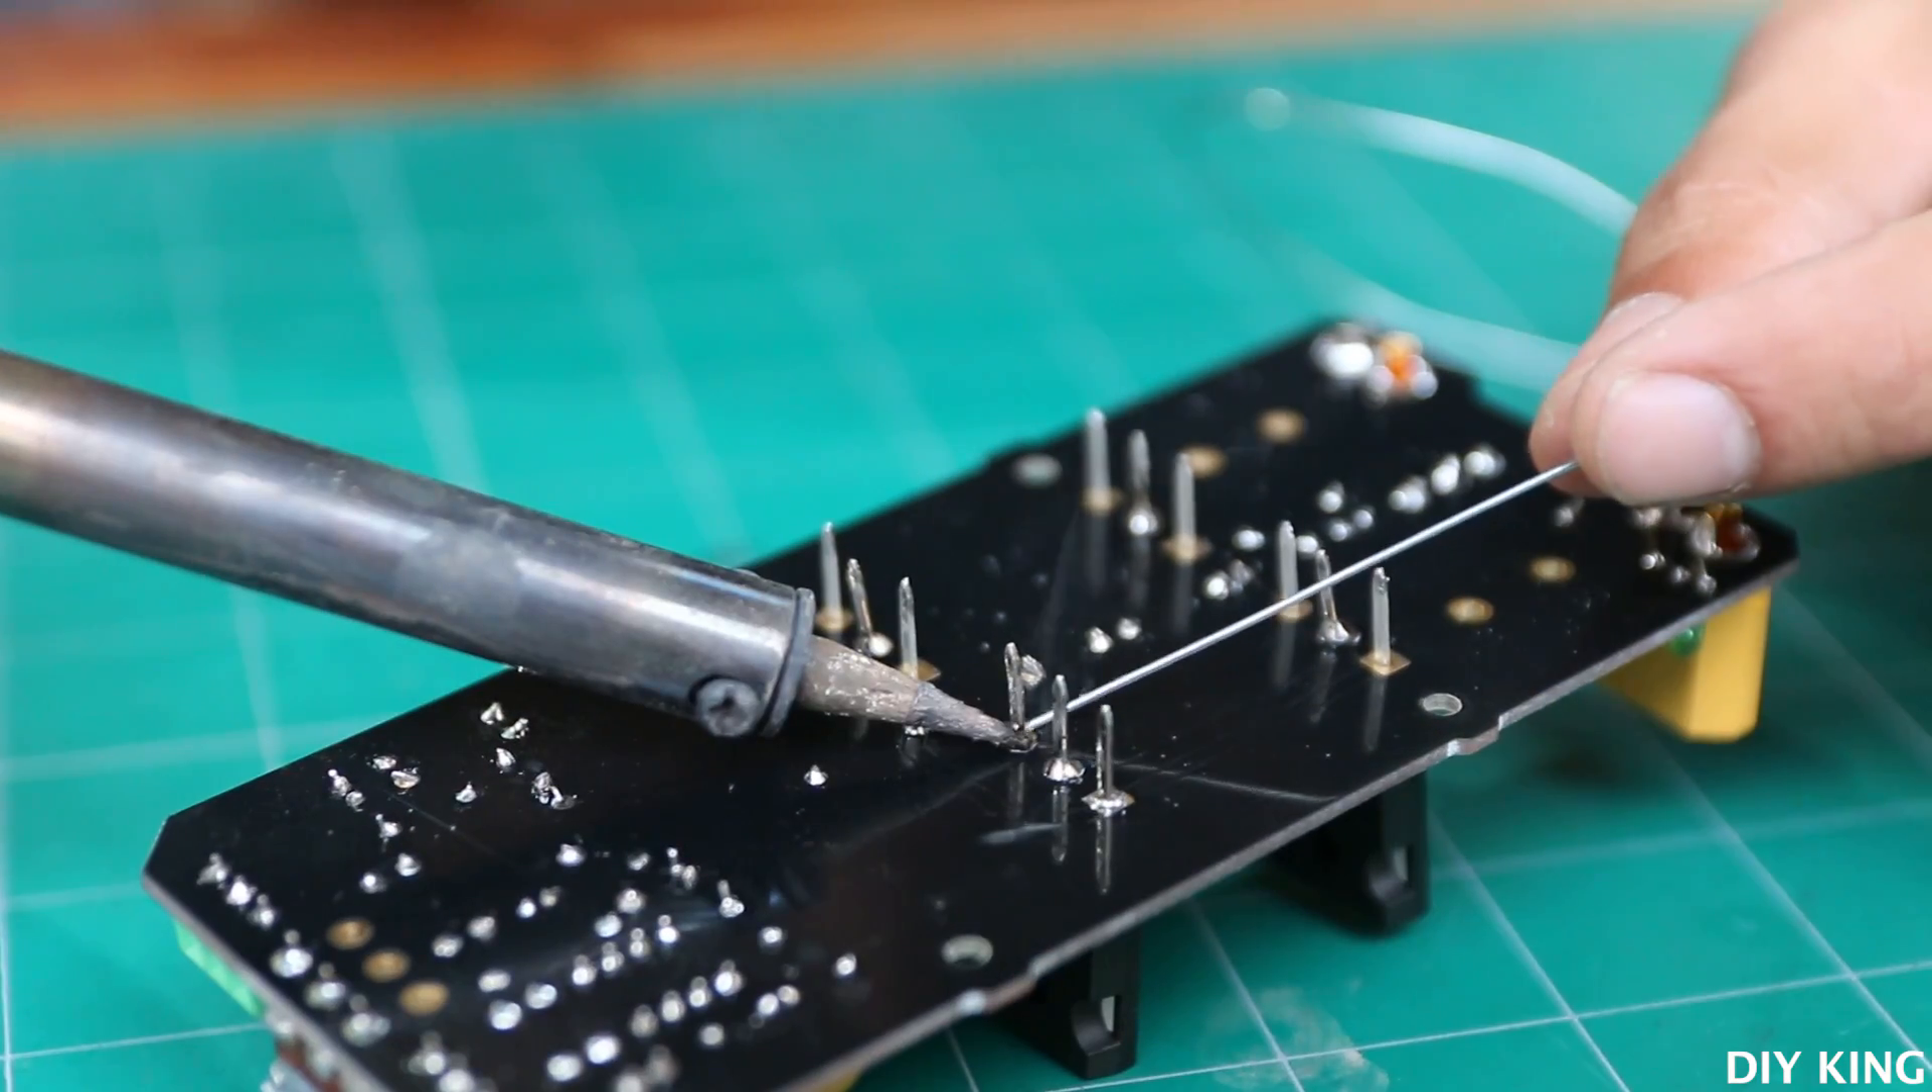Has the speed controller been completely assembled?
No.